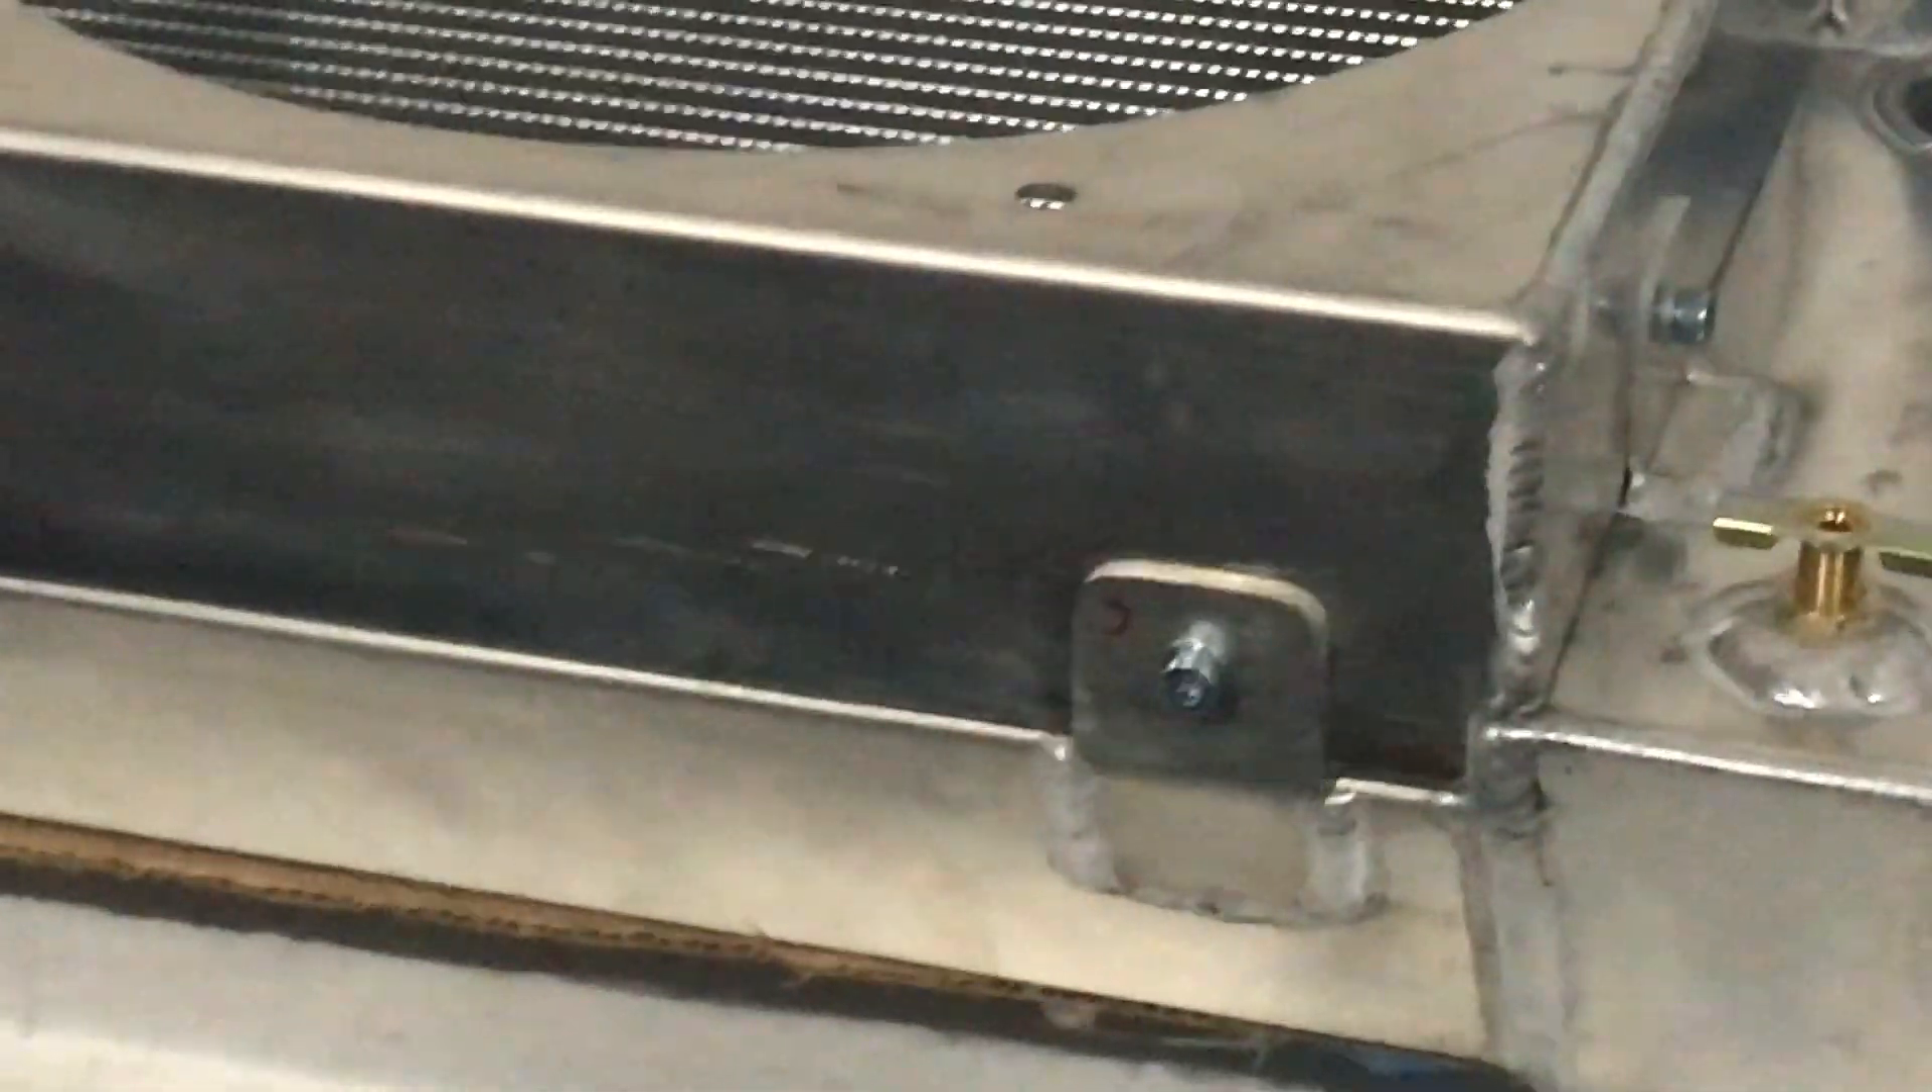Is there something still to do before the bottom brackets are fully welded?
No.